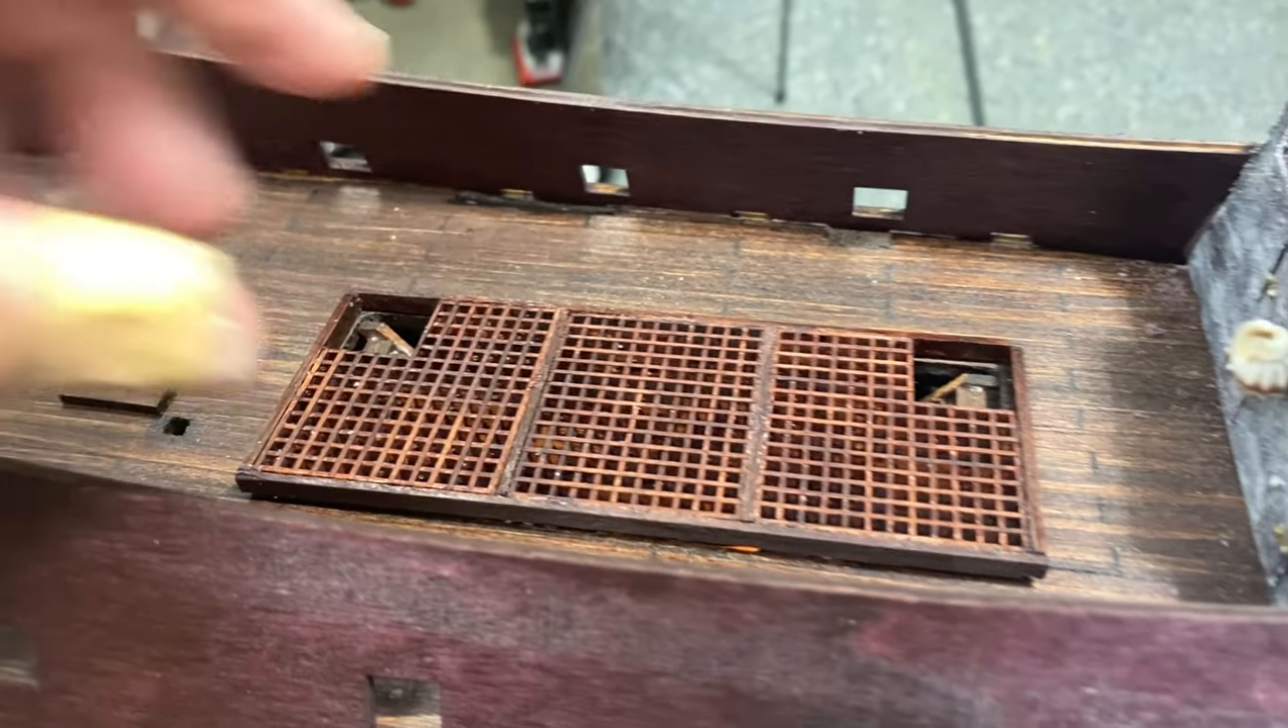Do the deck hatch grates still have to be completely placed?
No.